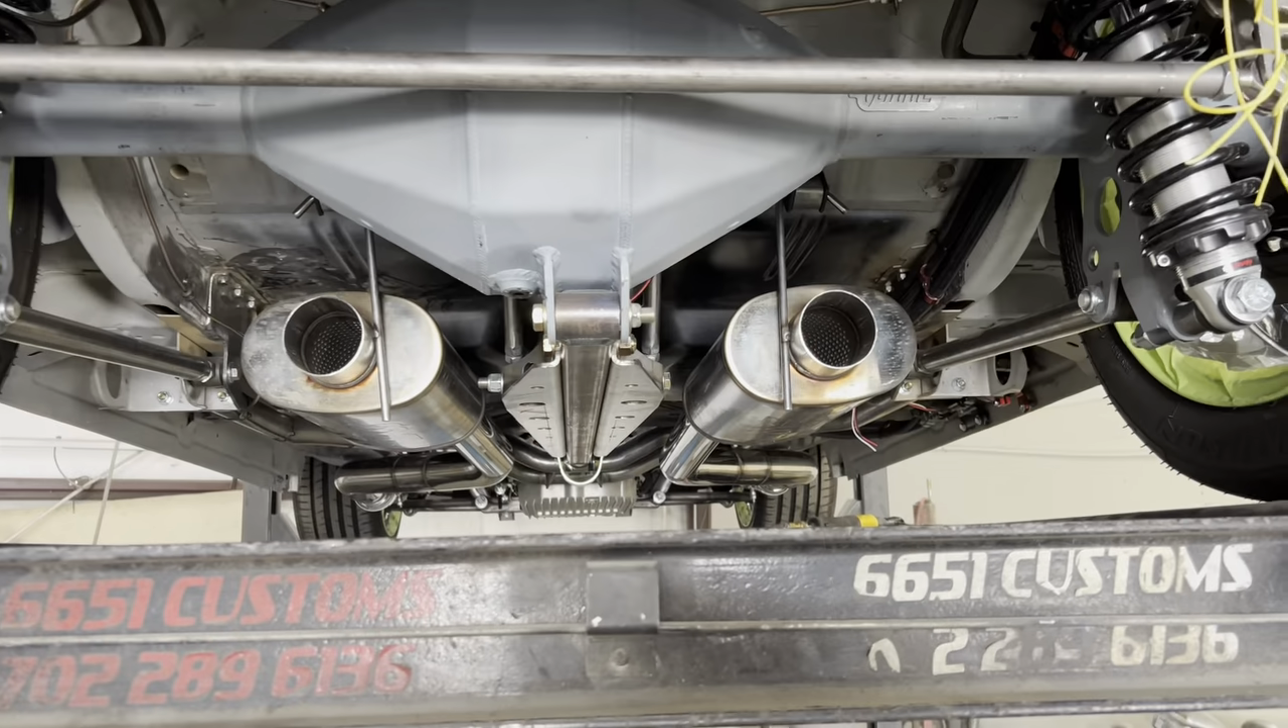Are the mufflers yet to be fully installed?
No.